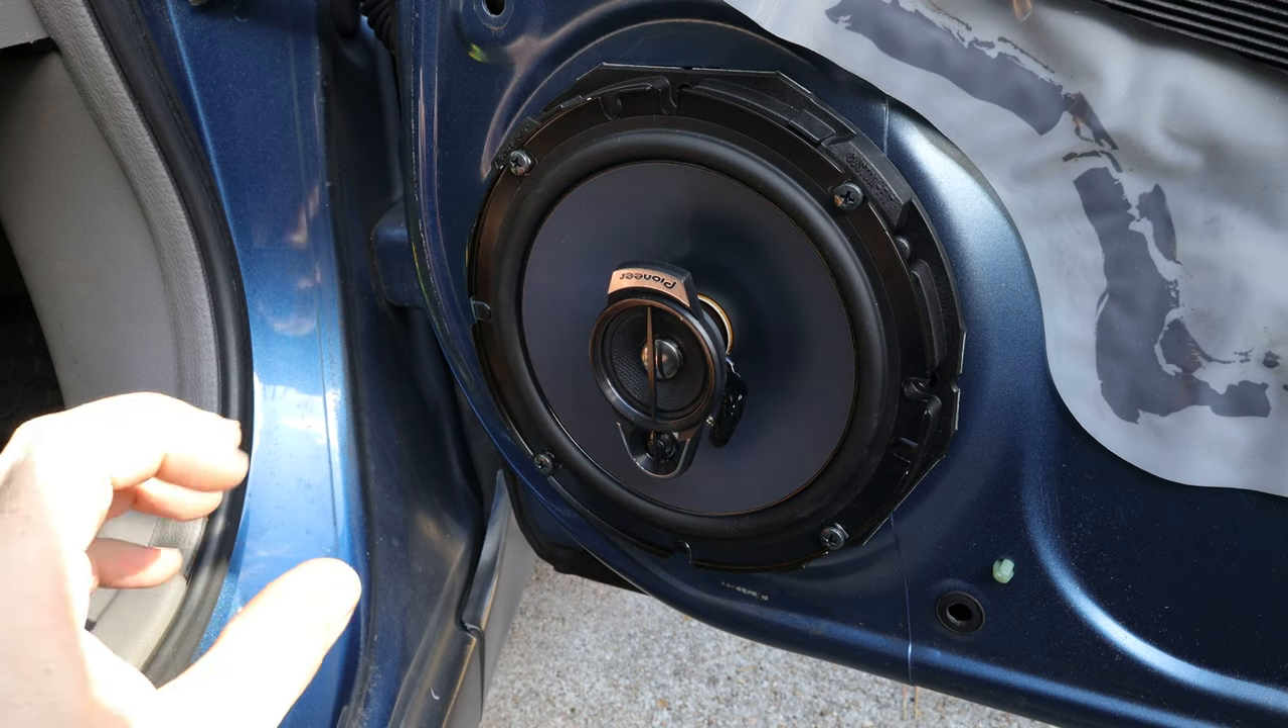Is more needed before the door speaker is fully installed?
No.